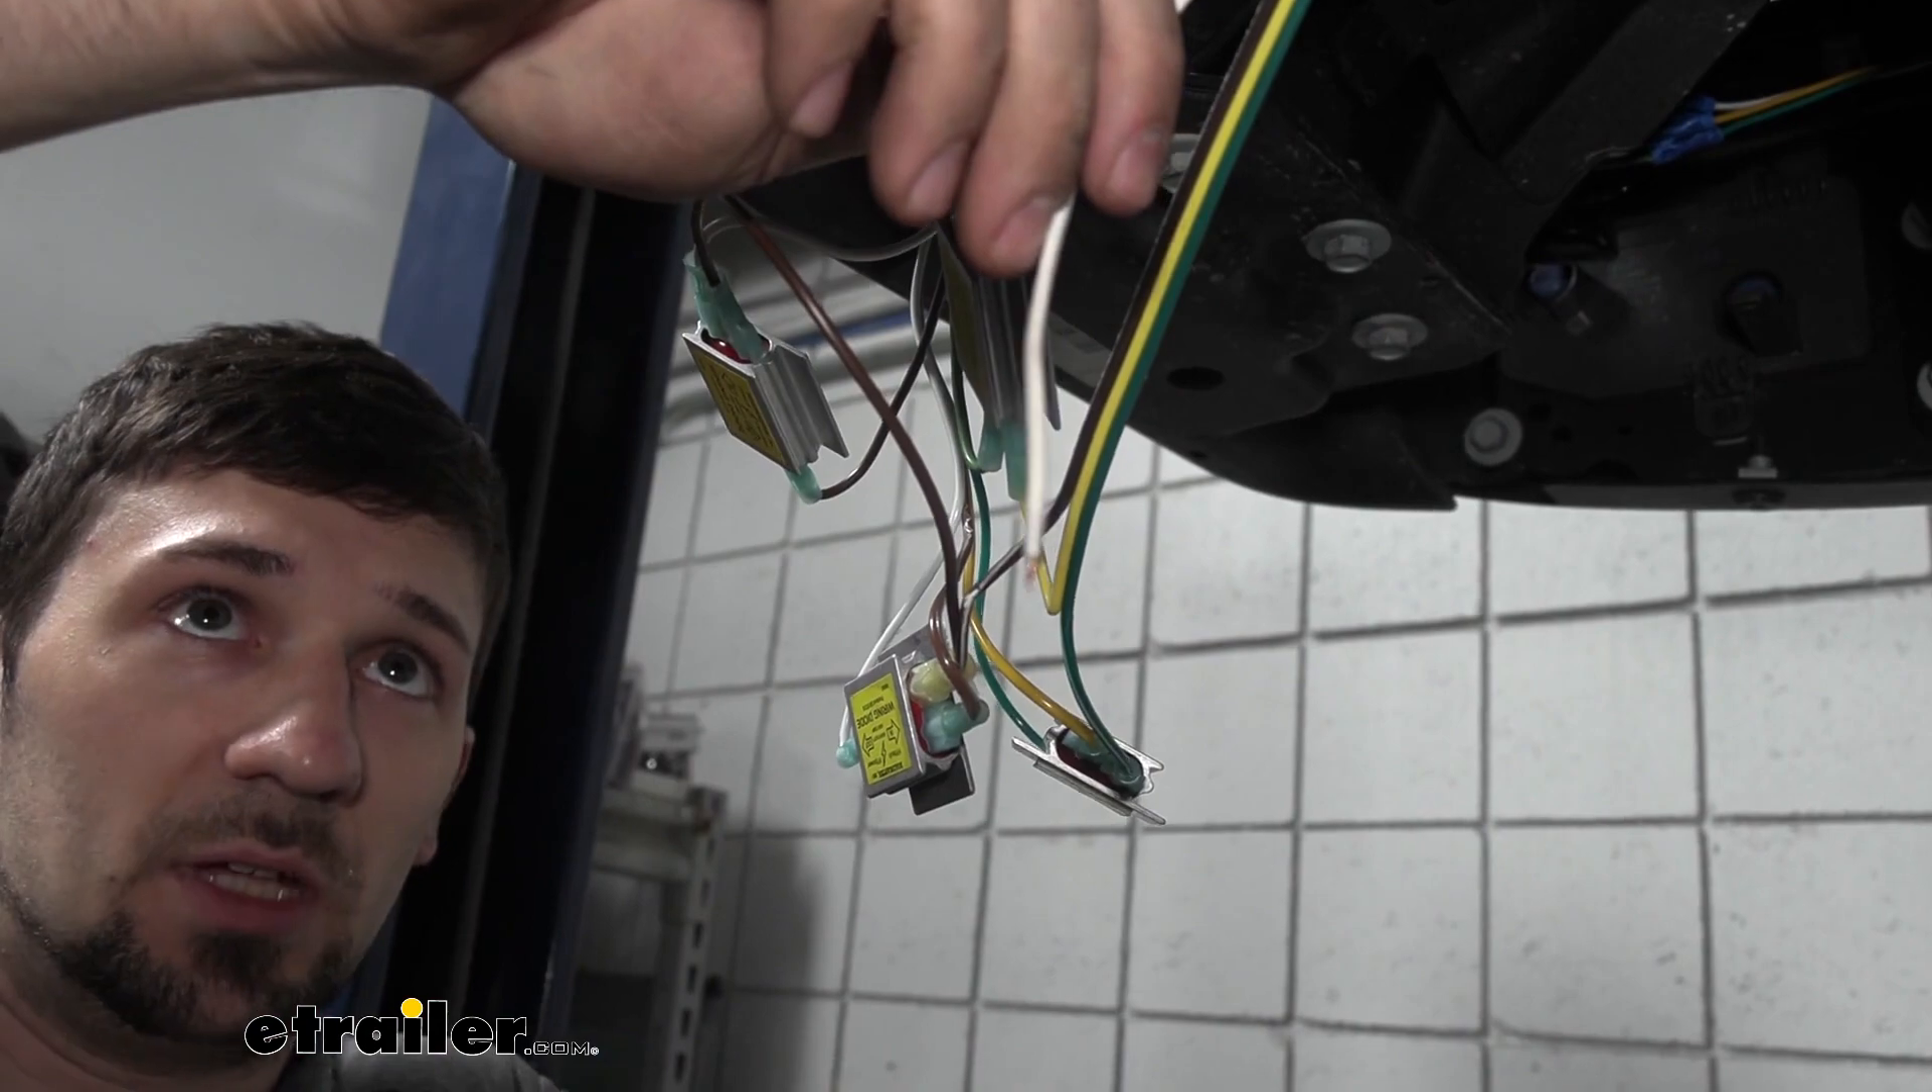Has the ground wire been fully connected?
No.